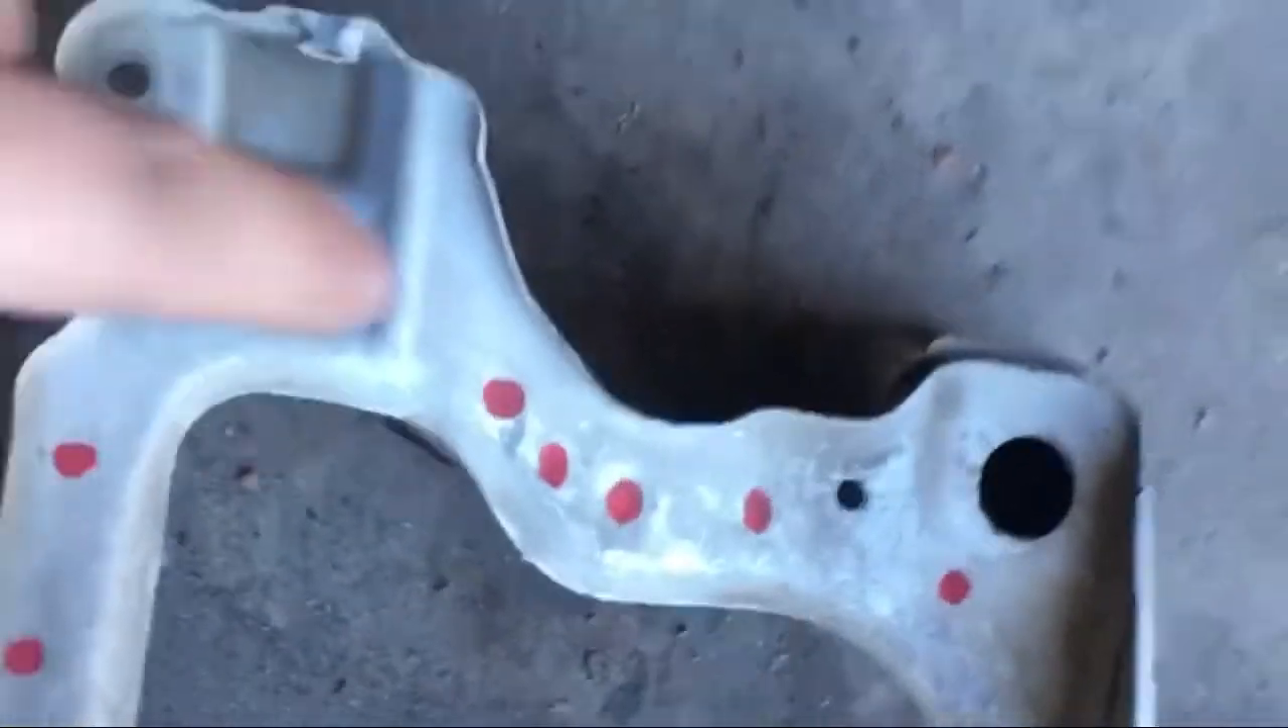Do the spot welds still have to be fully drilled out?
Yes.